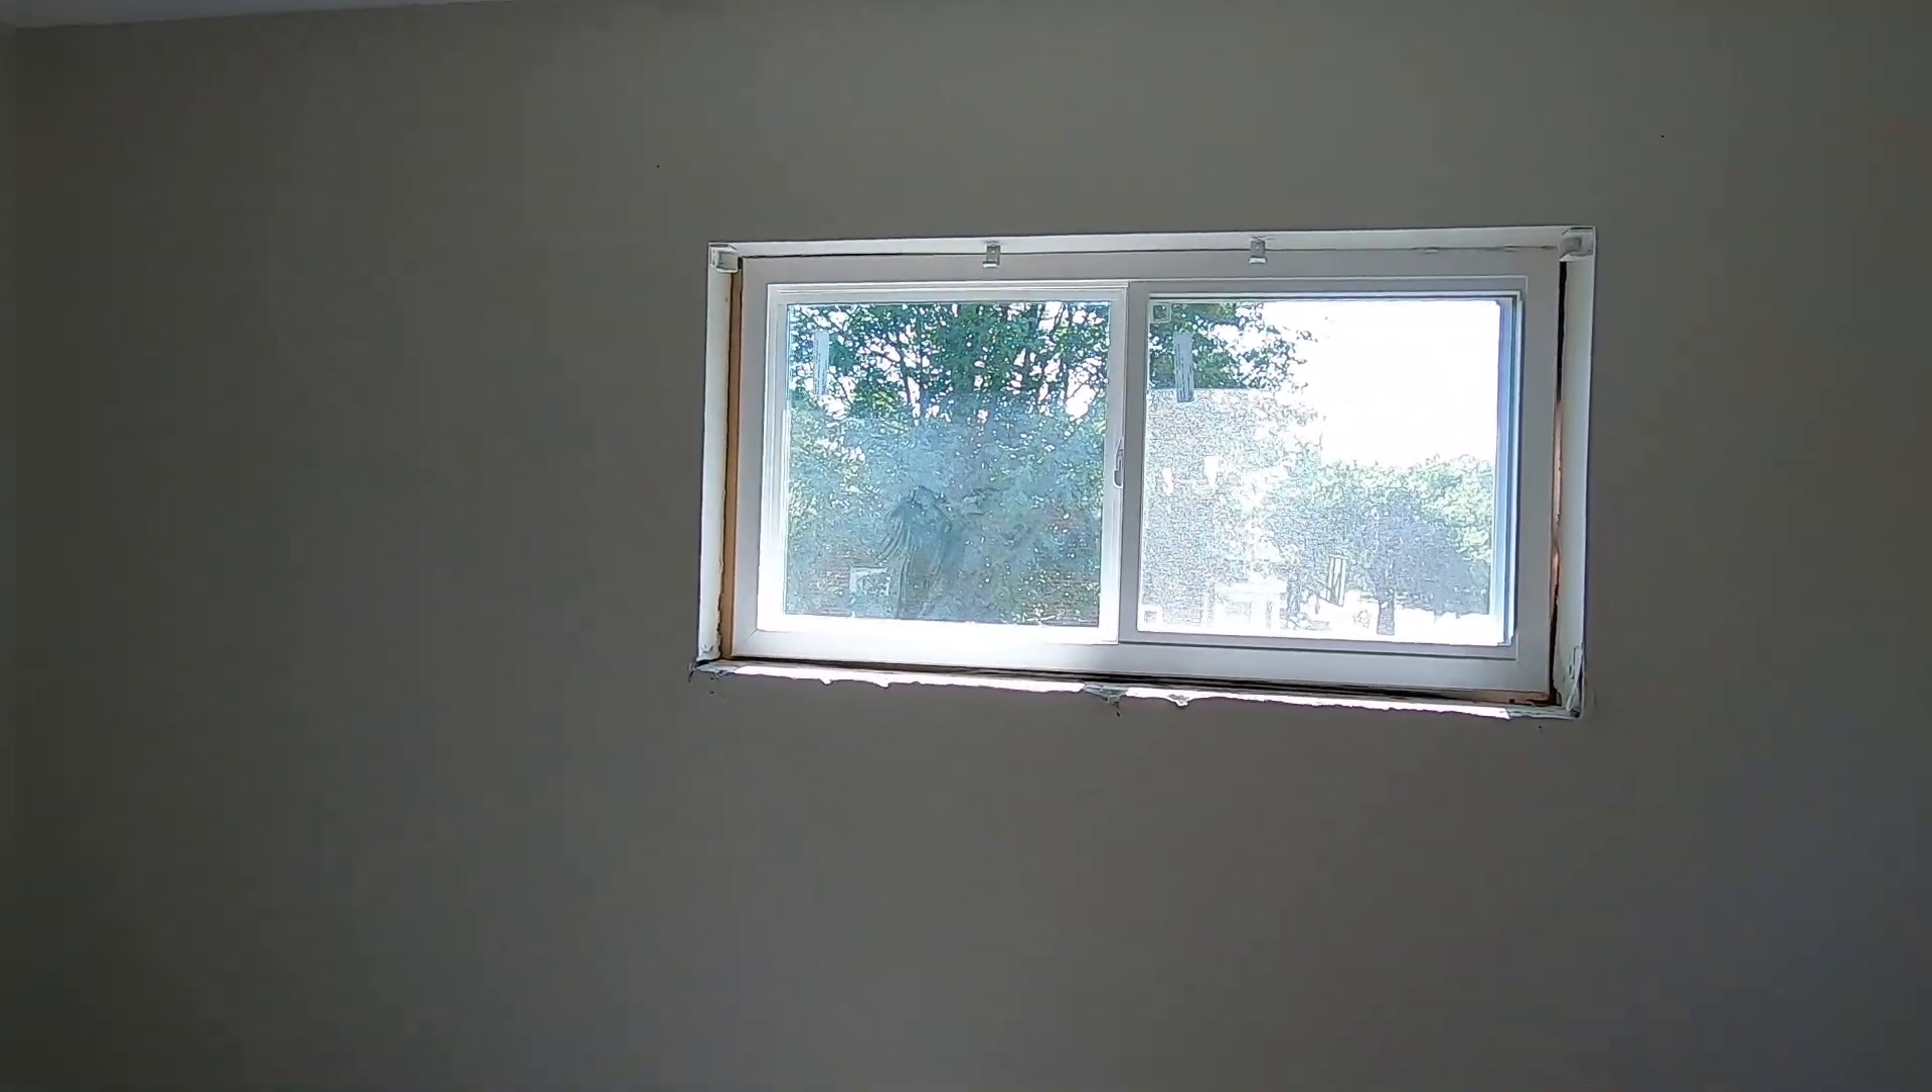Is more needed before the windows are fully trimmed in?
Yes.